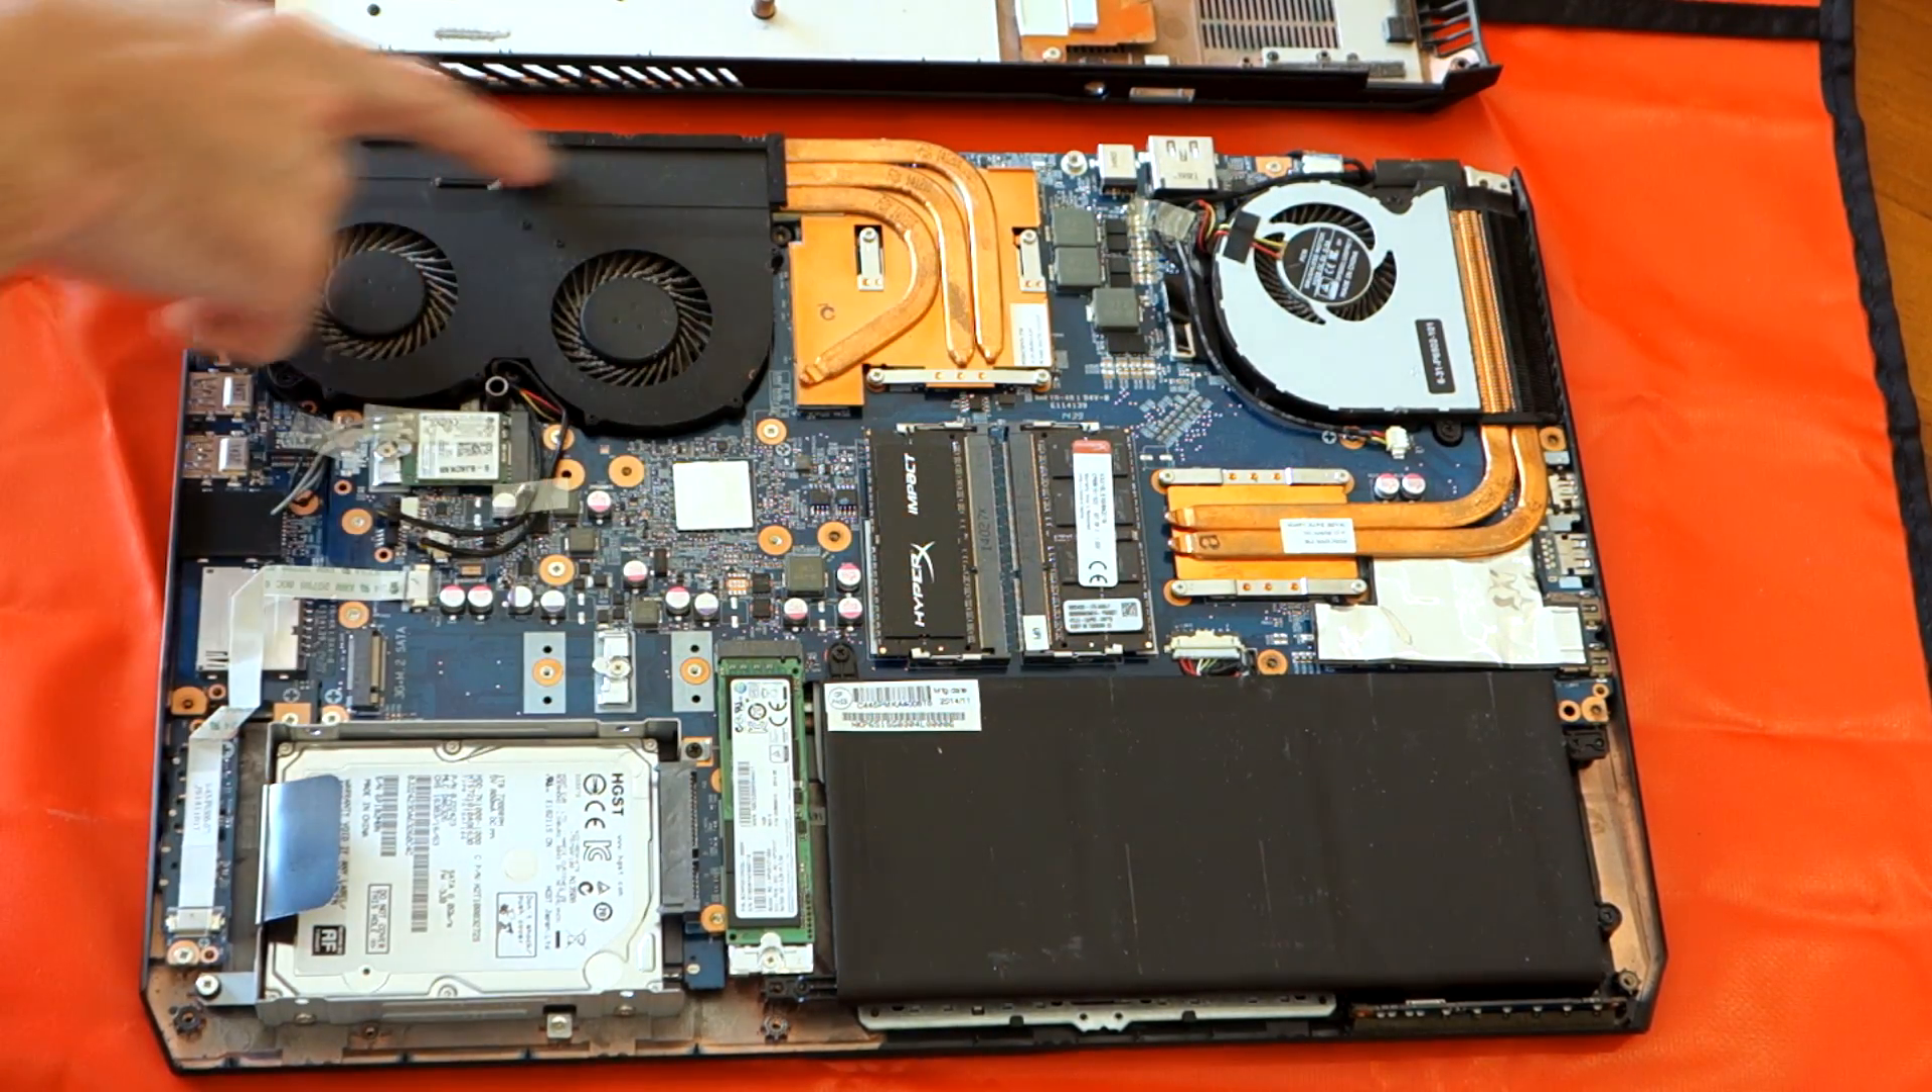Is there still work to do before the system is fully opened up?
No.